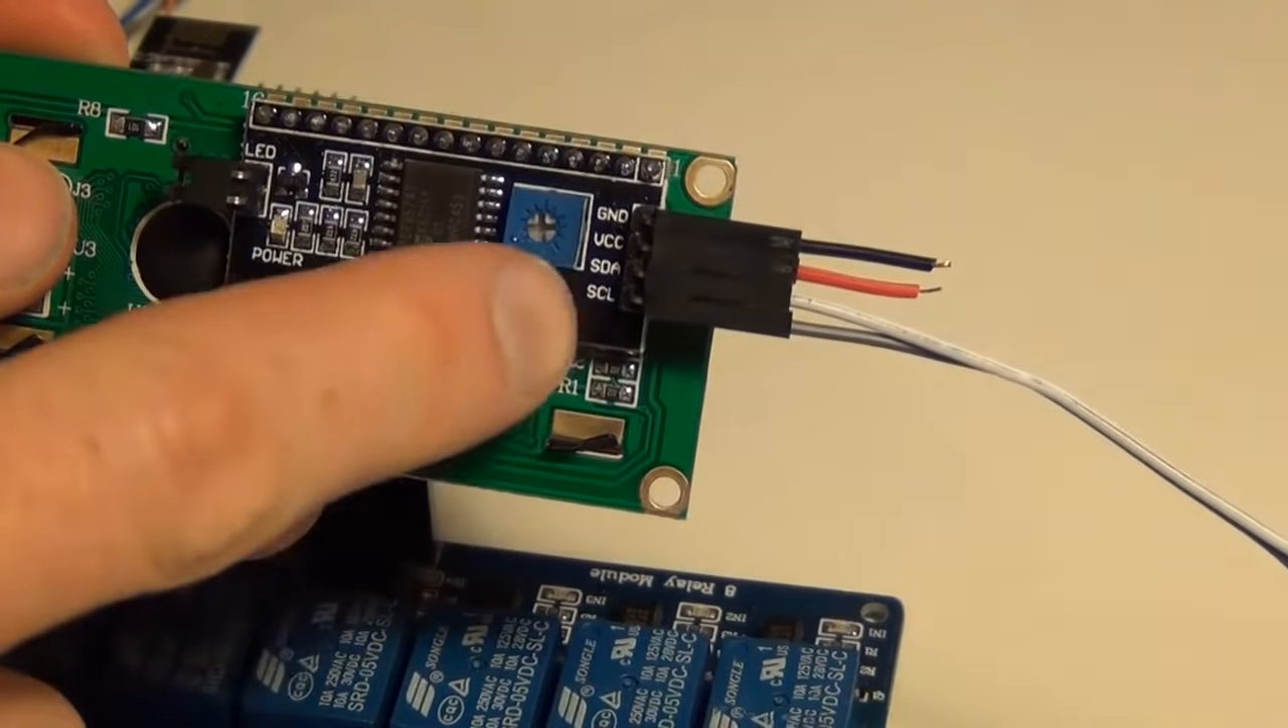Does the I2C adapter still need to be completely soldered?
No.